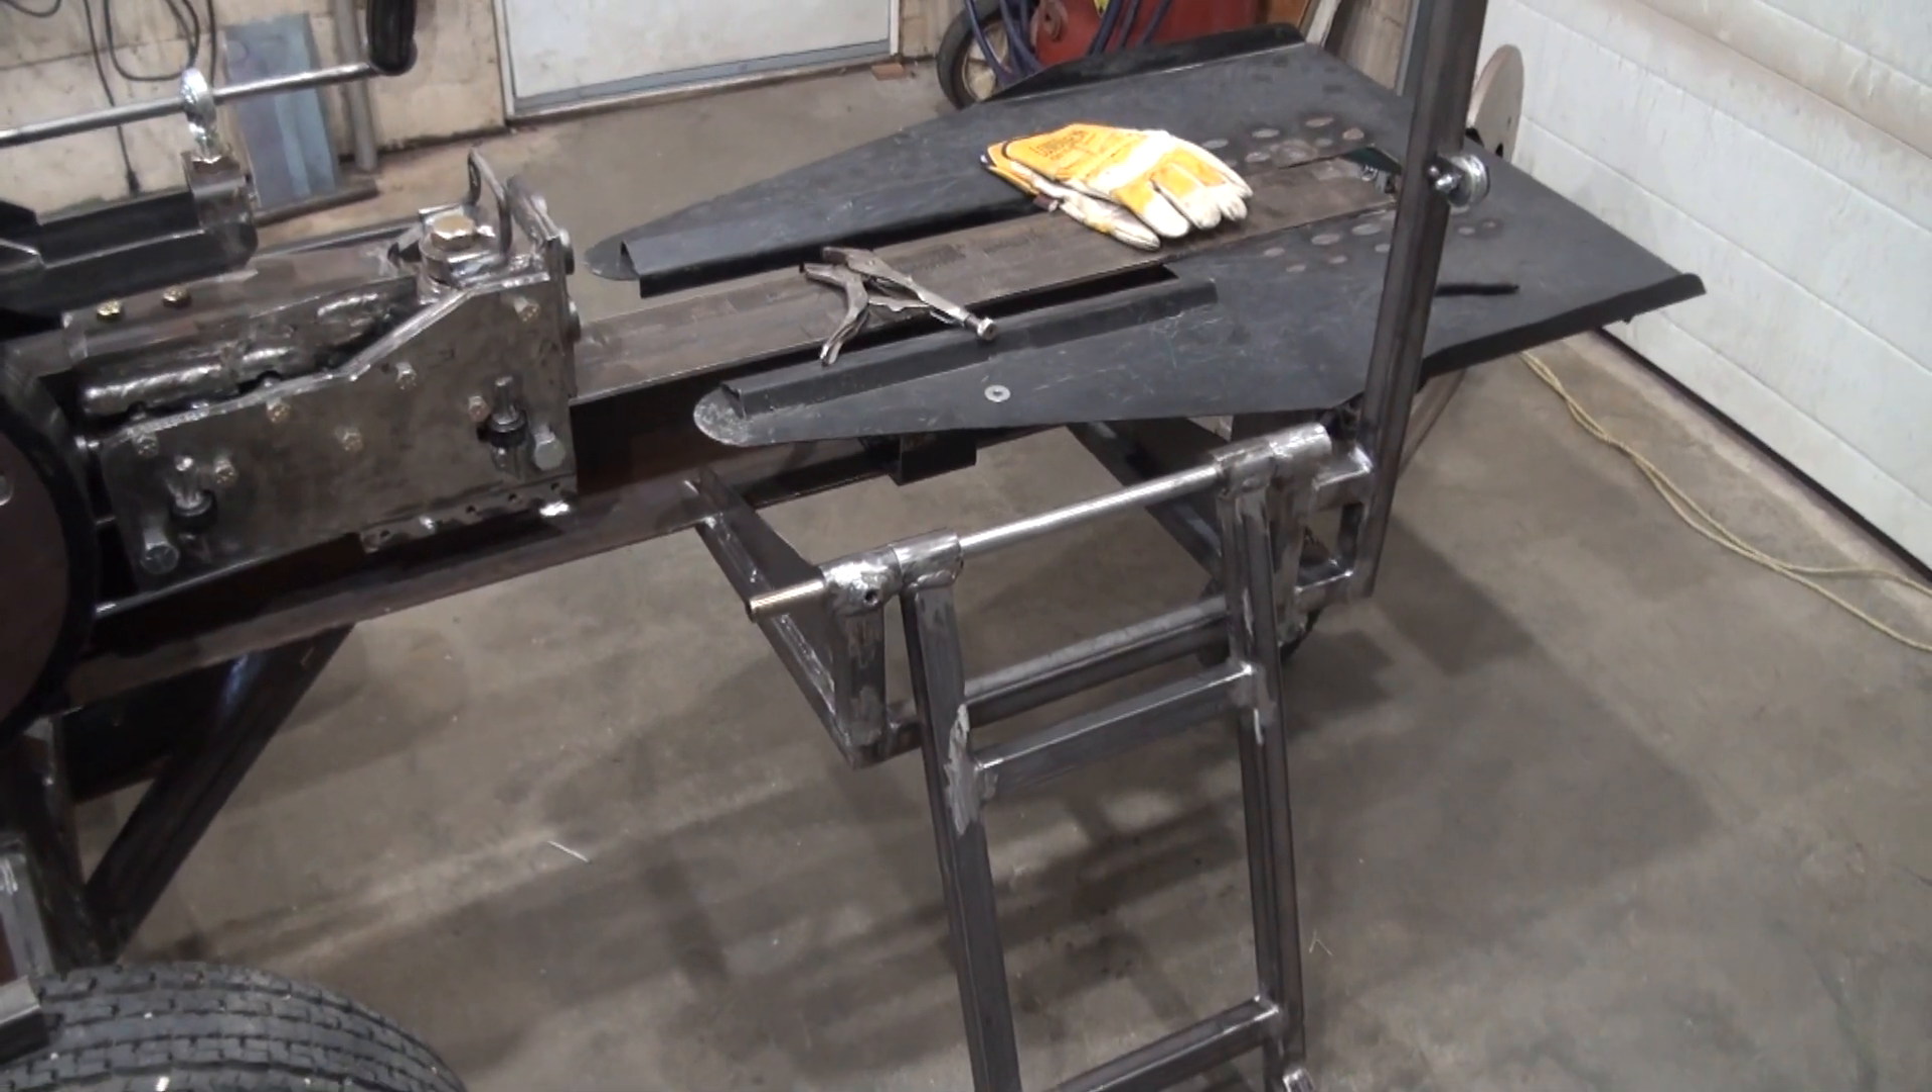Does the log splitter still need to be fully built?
Yes.